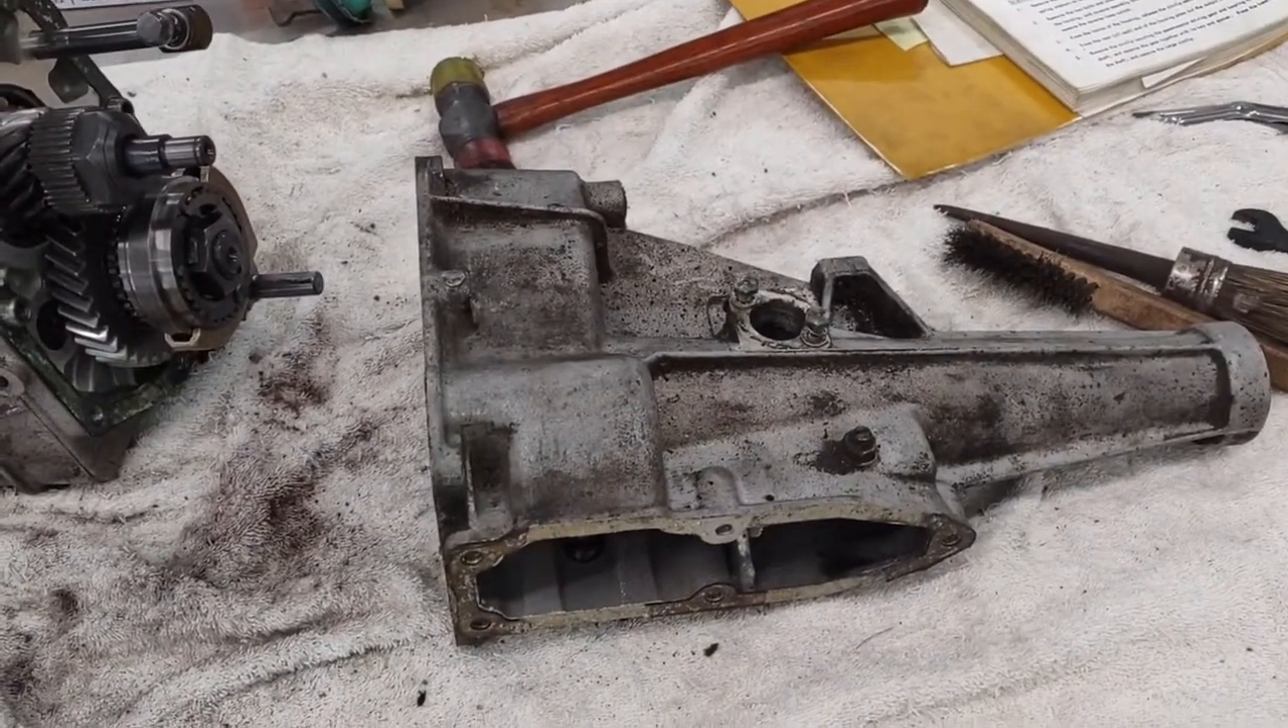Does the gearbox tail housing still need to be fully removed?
No.